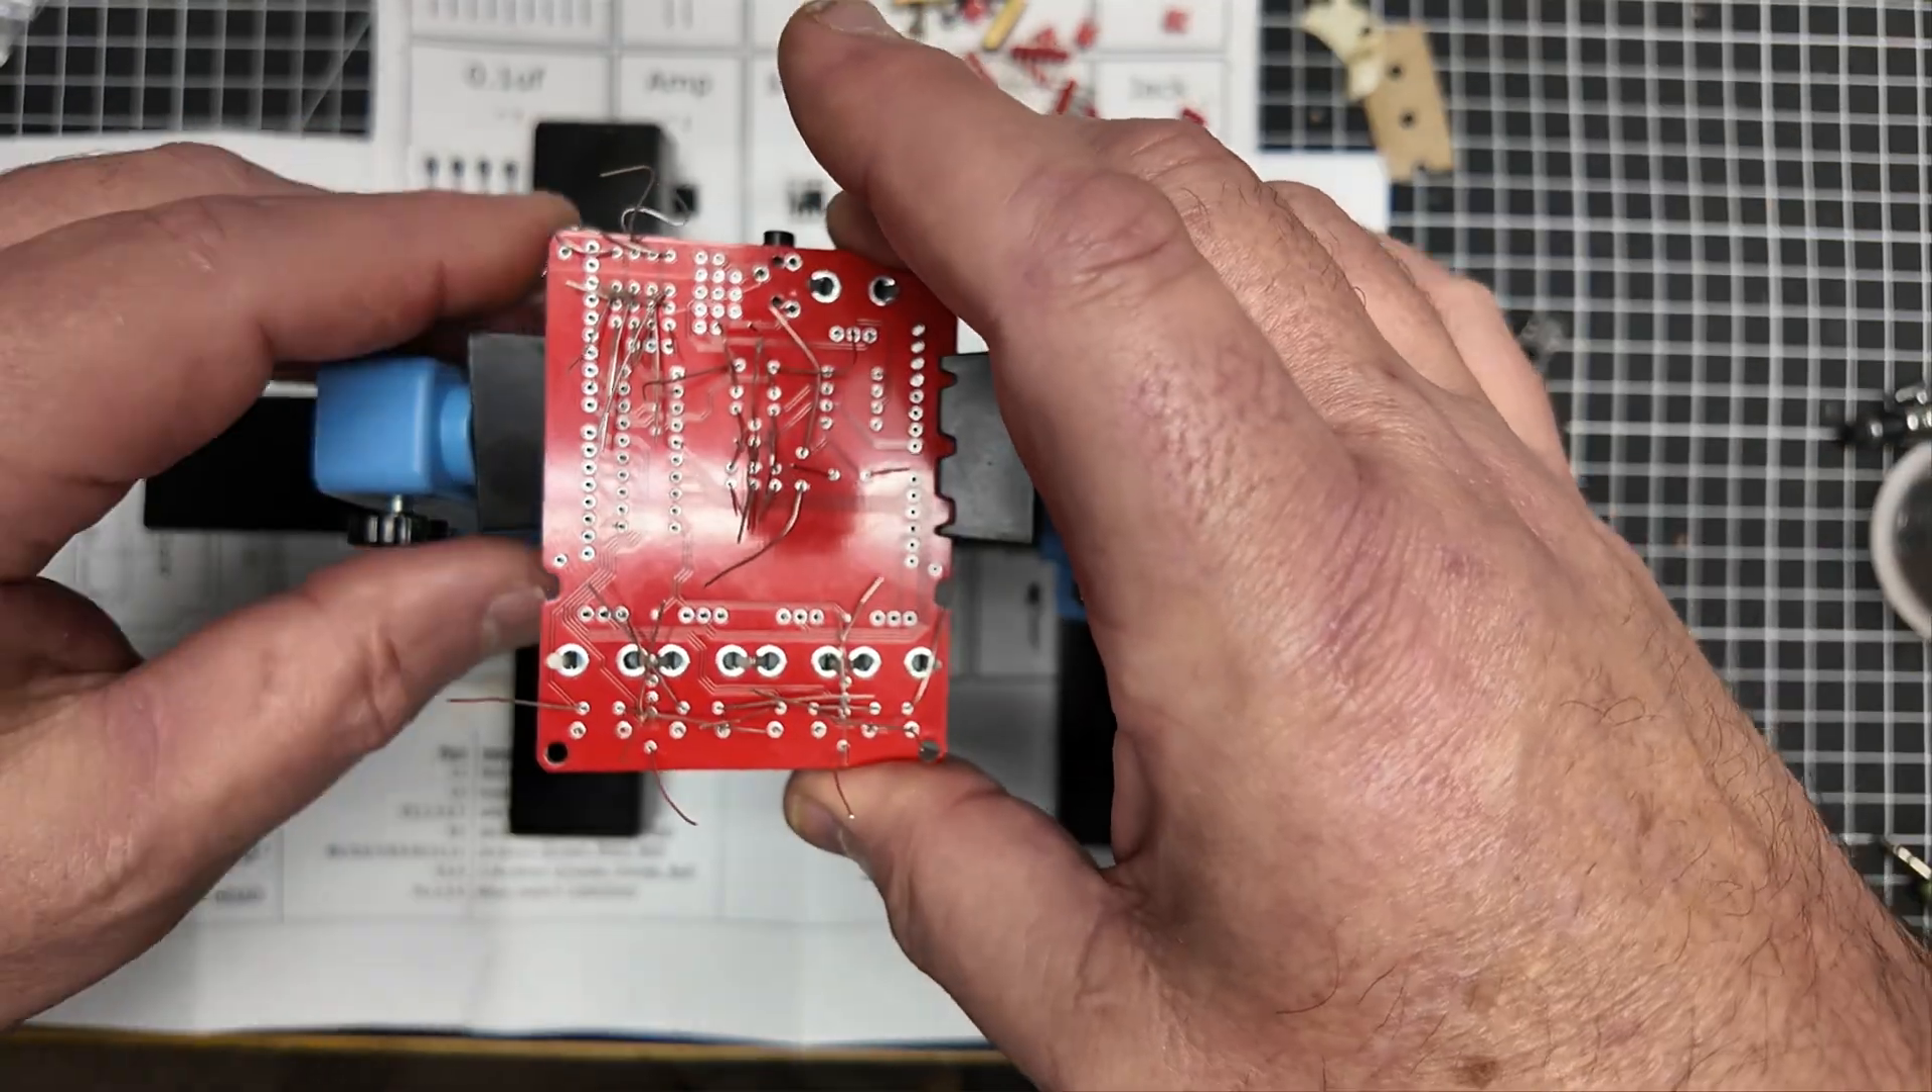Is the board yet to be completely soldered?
Yes.